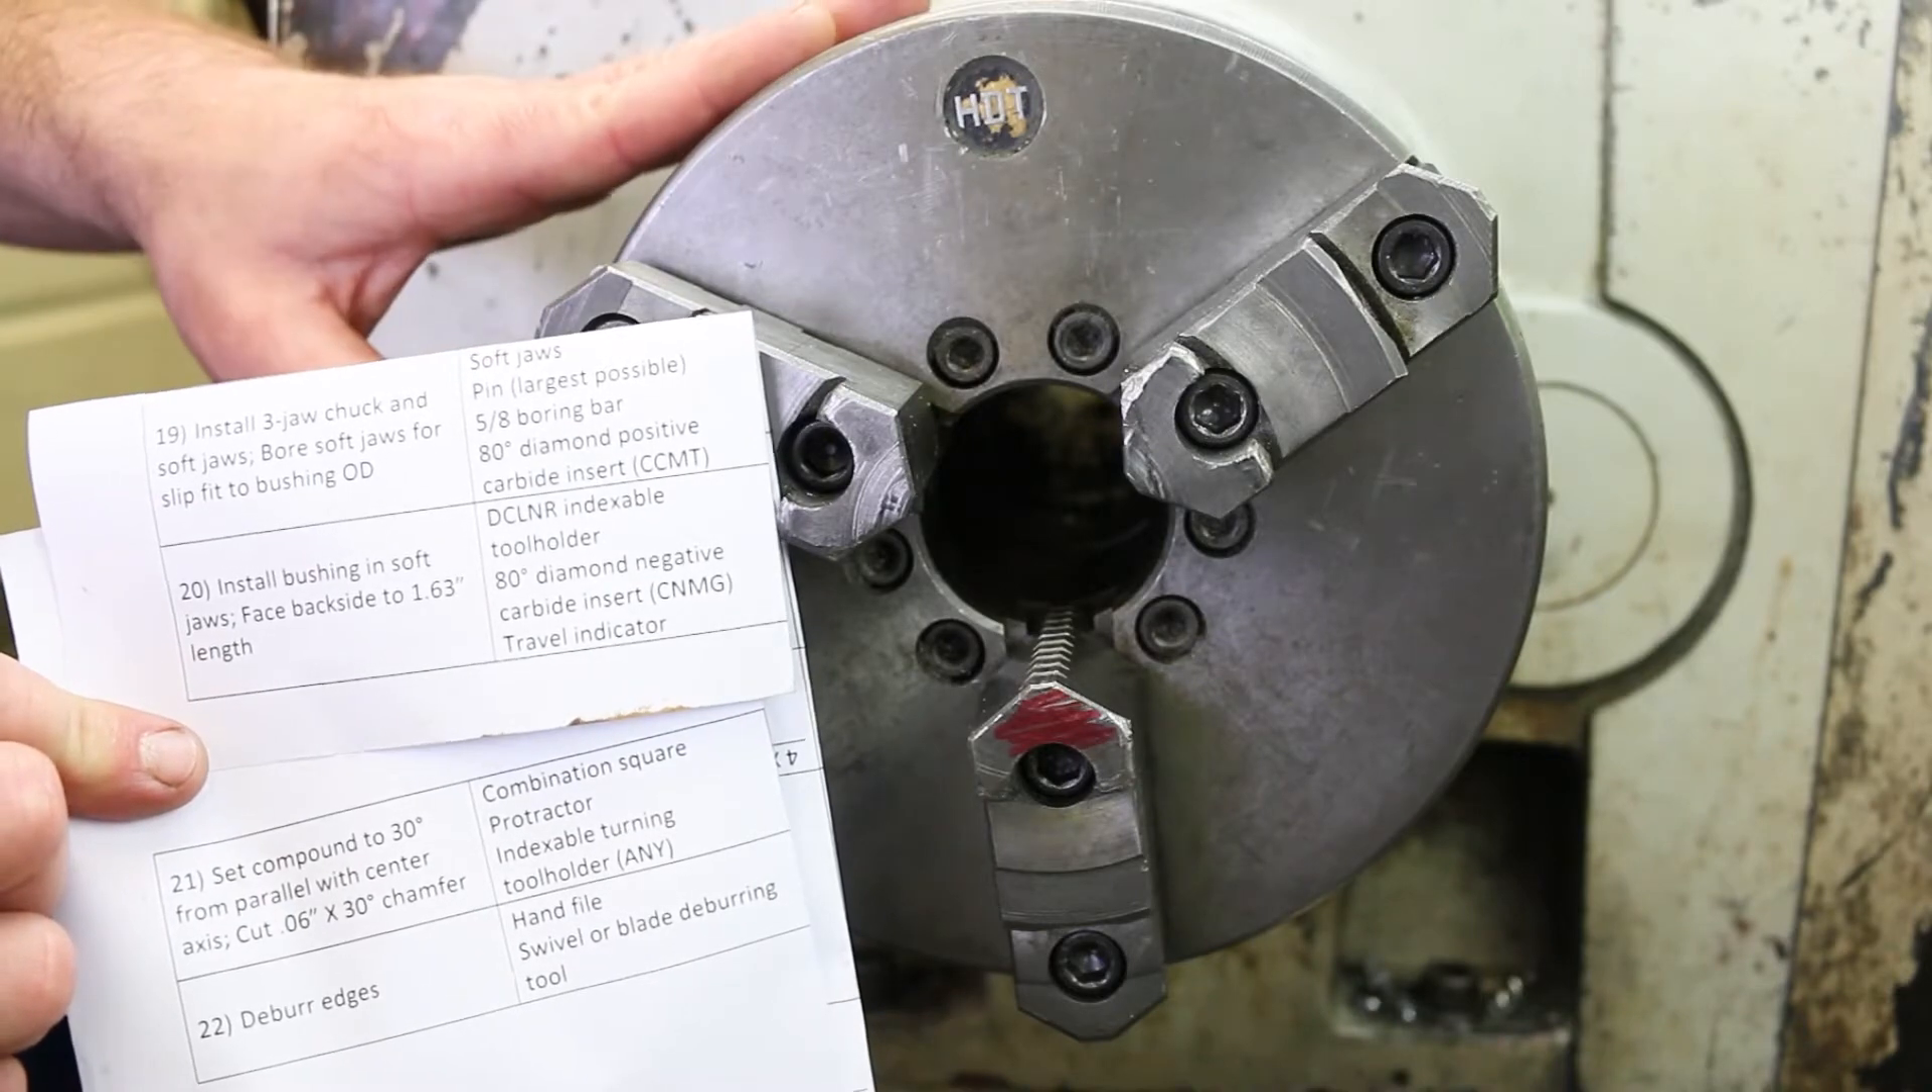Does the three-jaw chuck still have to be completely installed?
No.